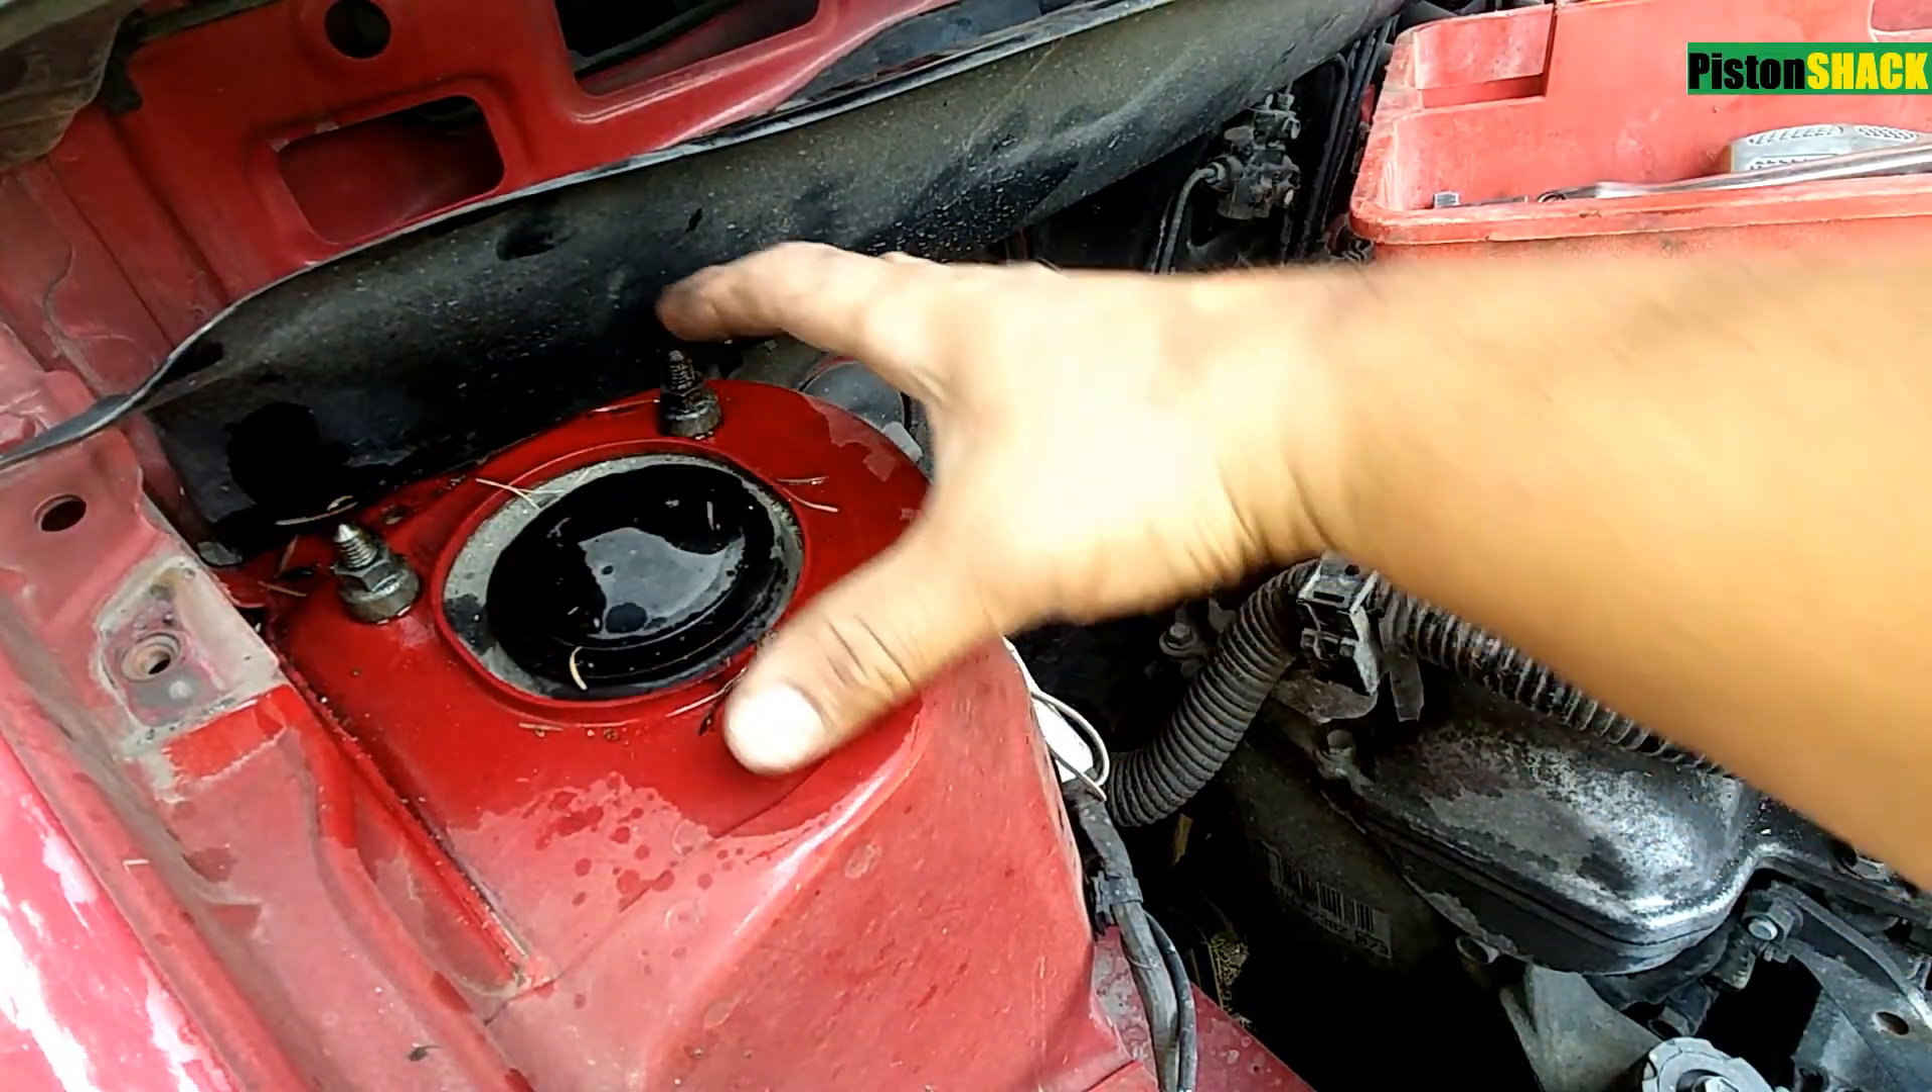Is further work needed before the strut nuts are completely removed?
Yes.